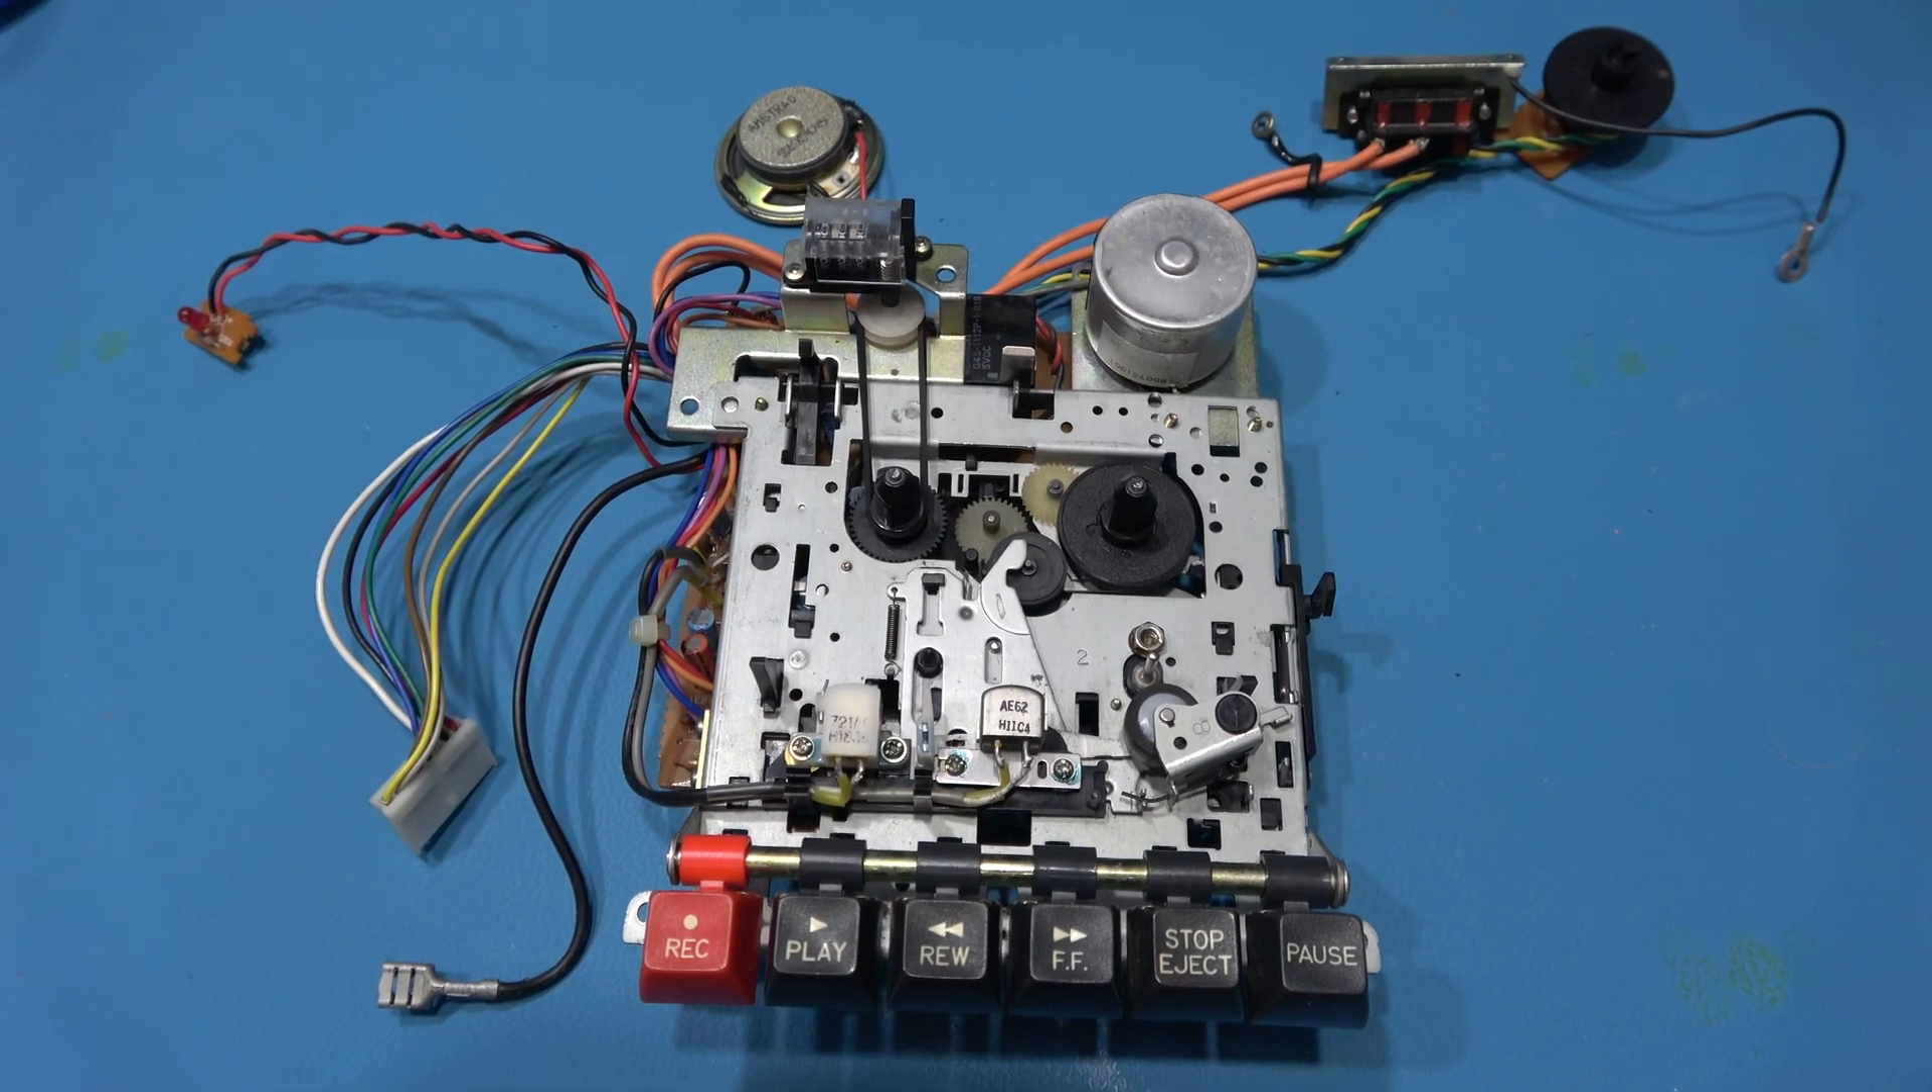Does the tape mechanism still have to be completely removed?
No.